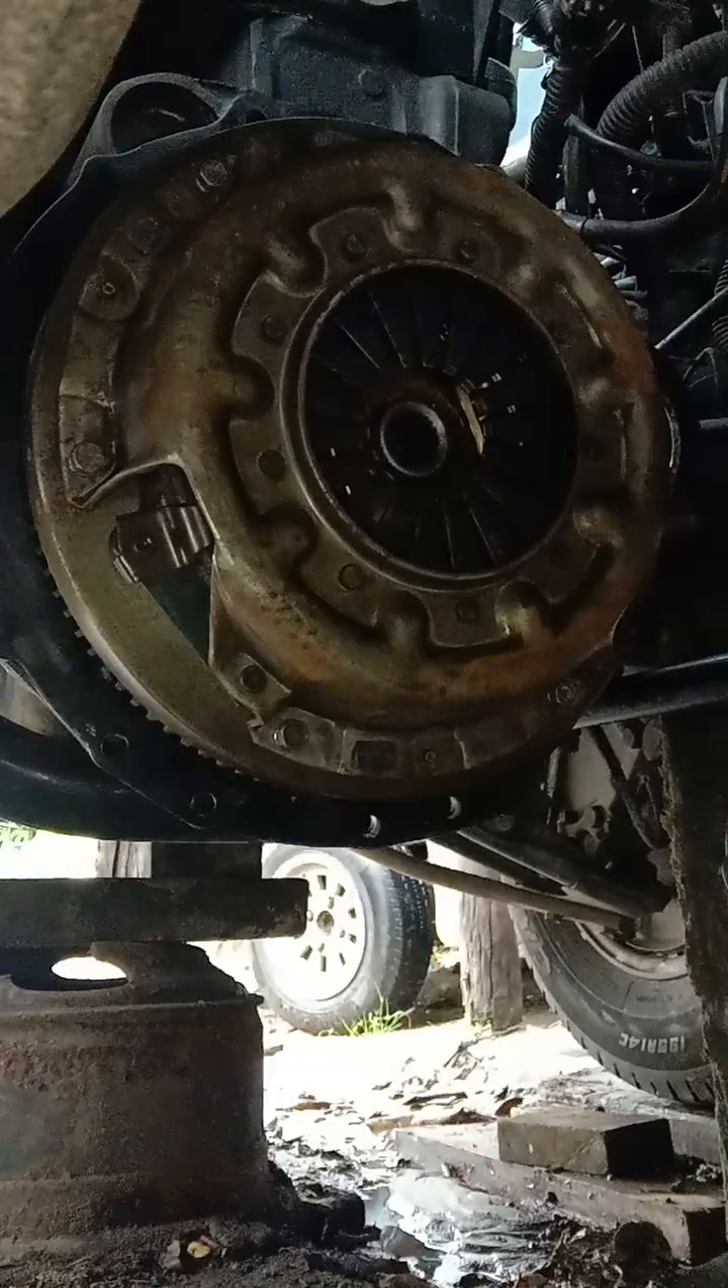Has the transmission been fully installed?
No.